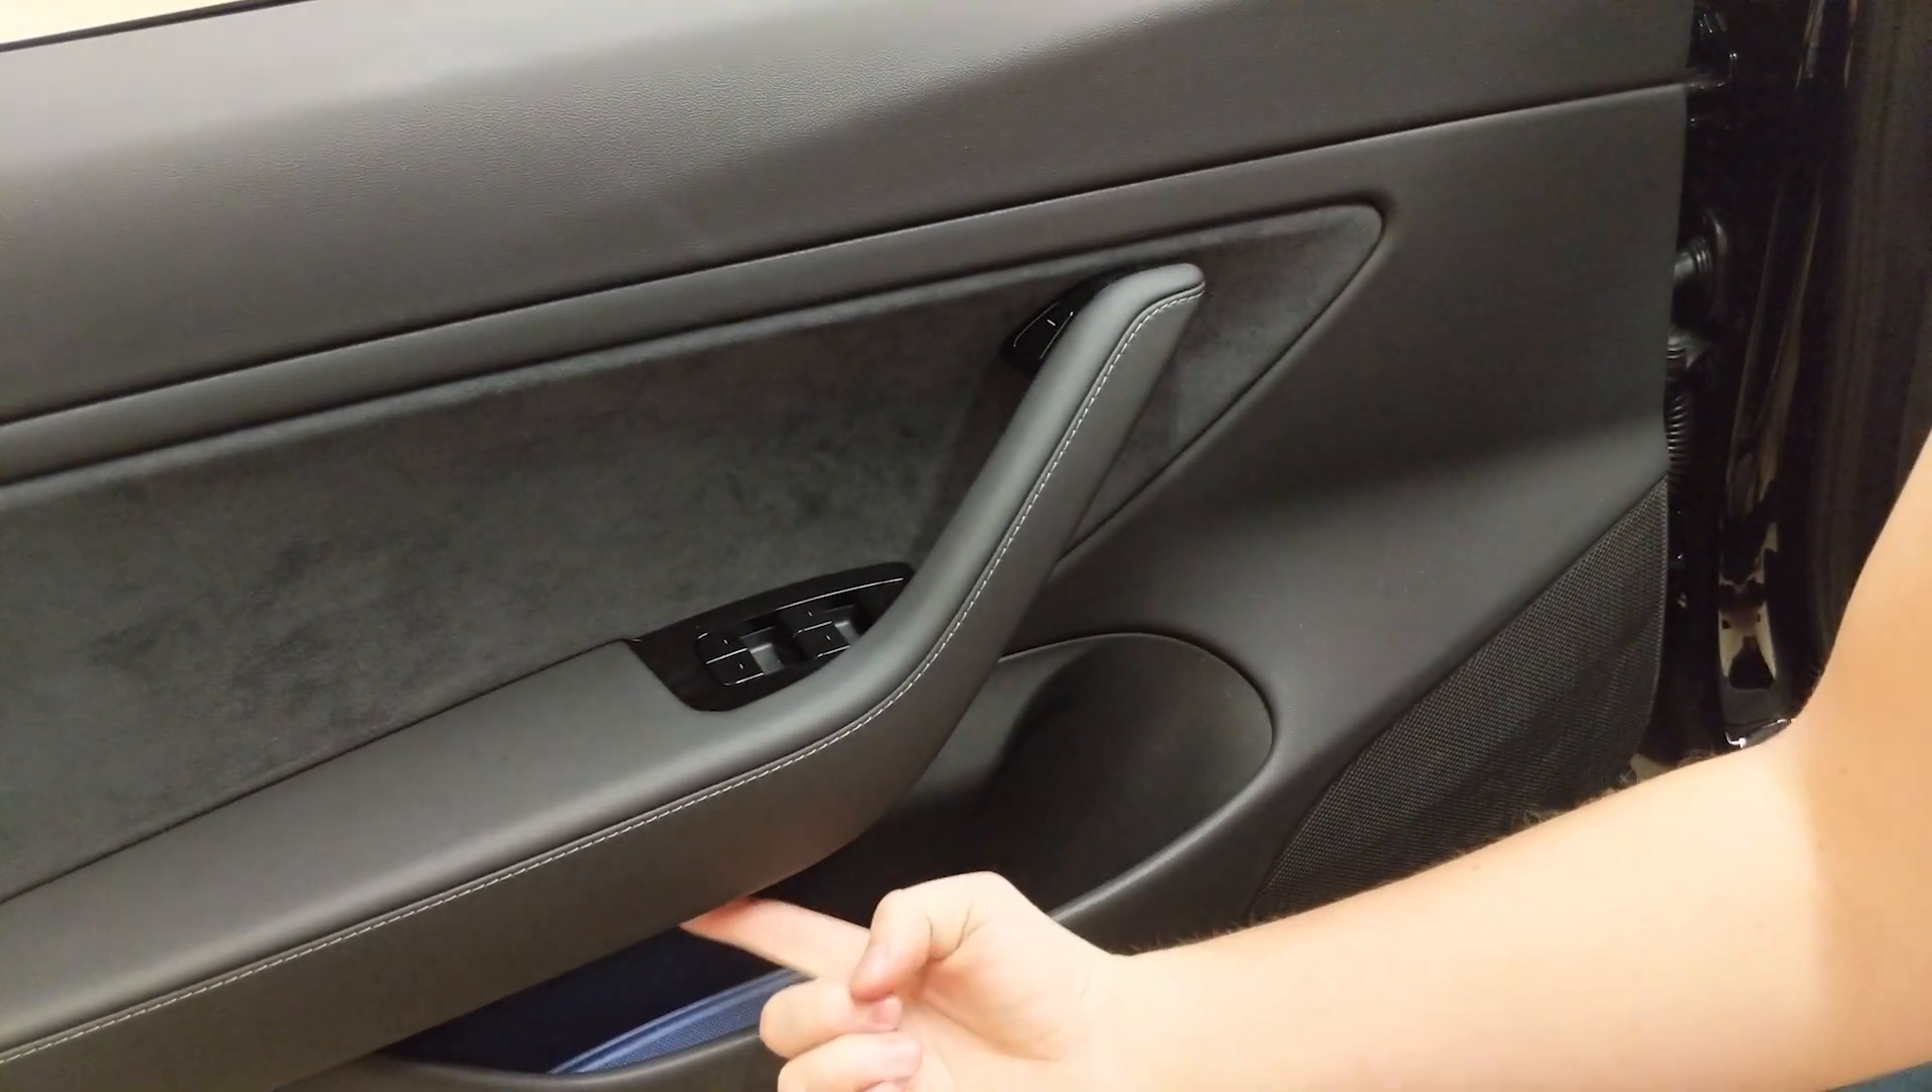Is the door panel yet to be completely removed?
Yes.